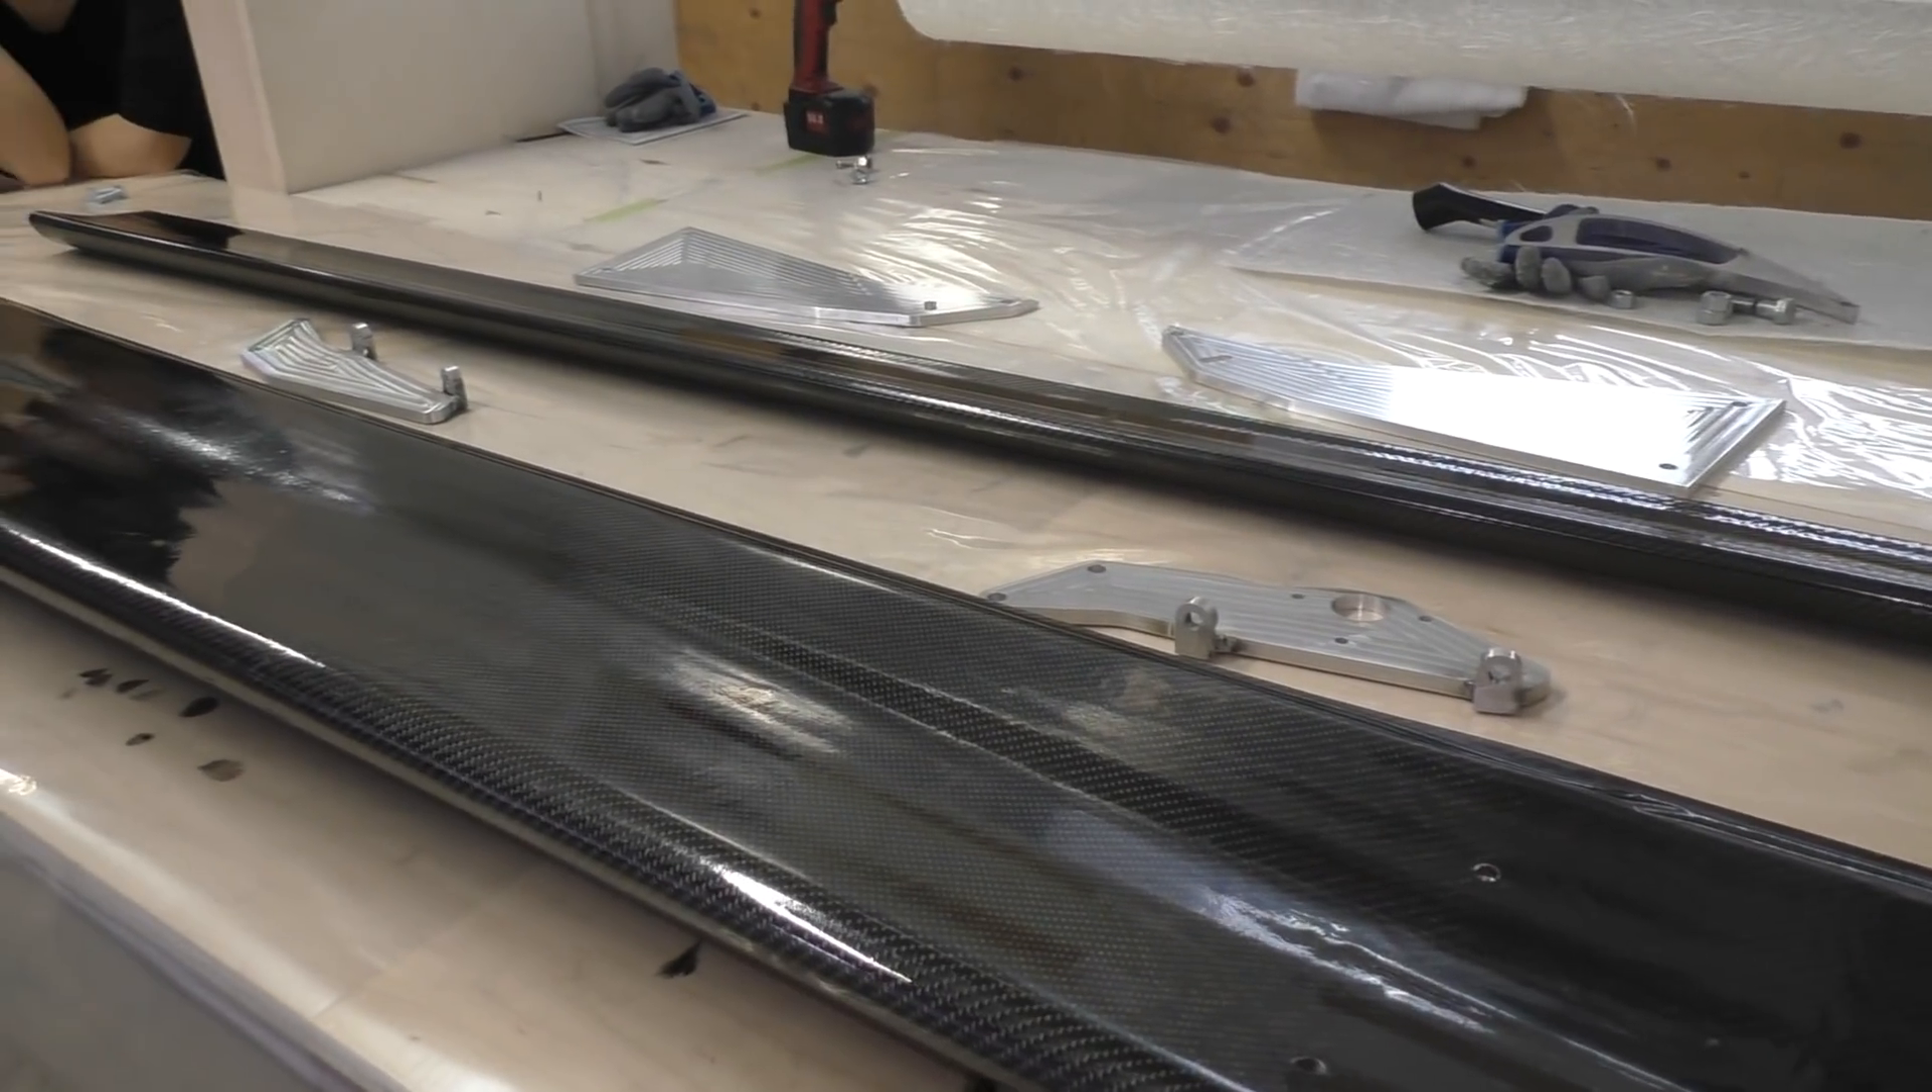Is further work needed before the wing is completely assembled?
Yes.